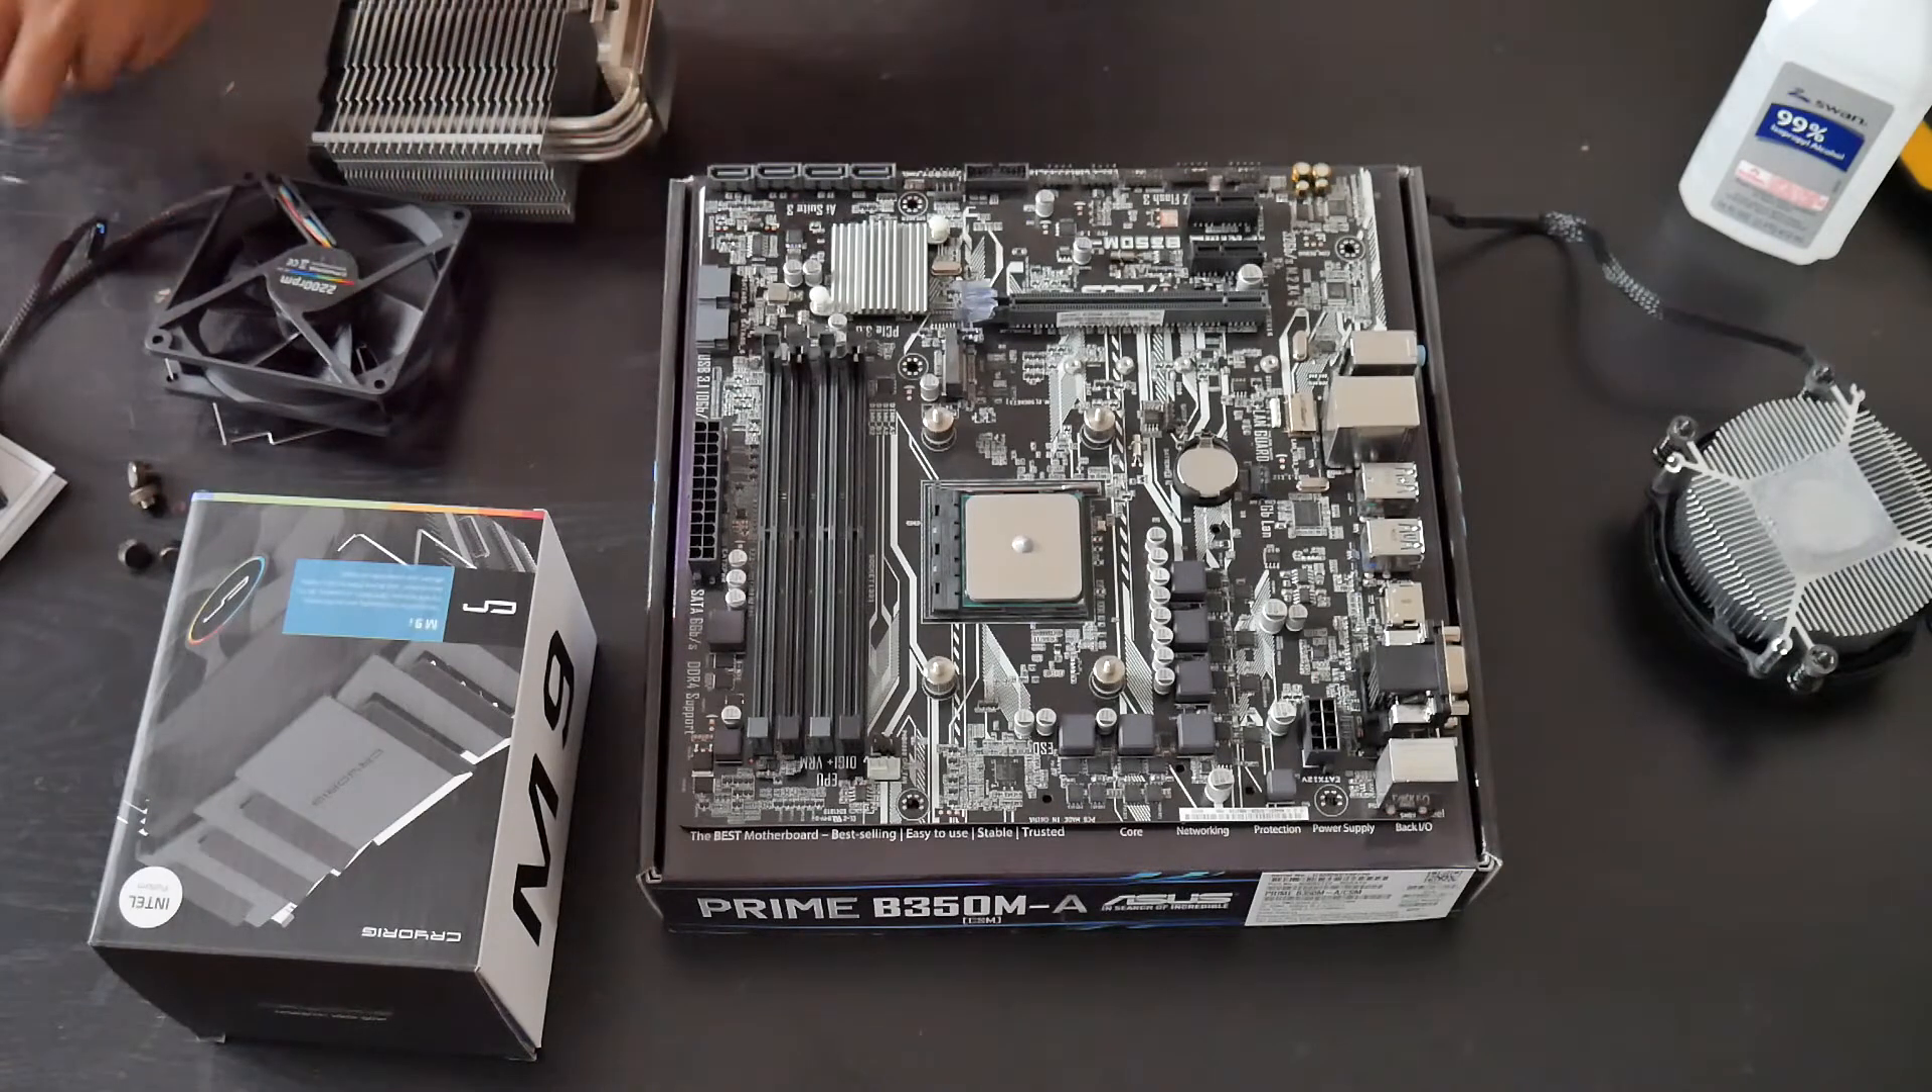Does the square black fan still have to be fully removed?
No.